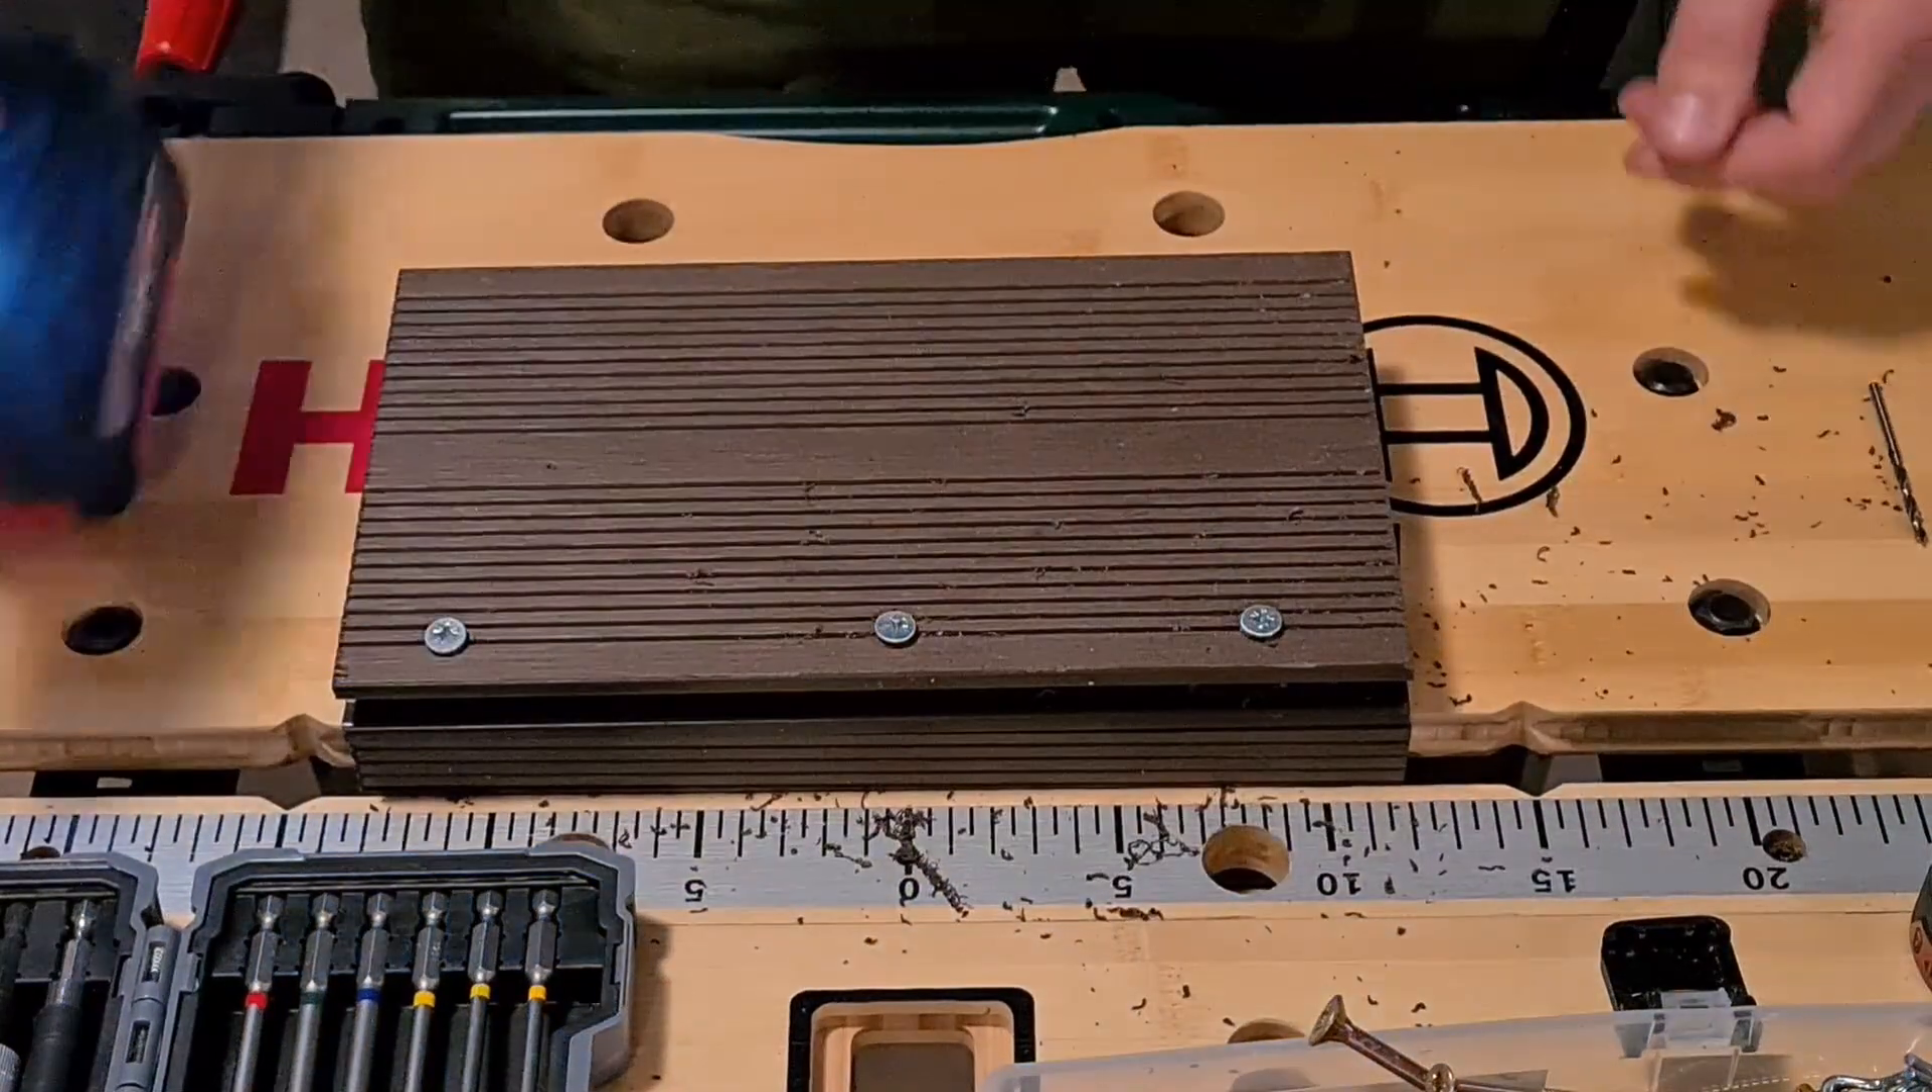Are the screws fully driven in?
Yes.